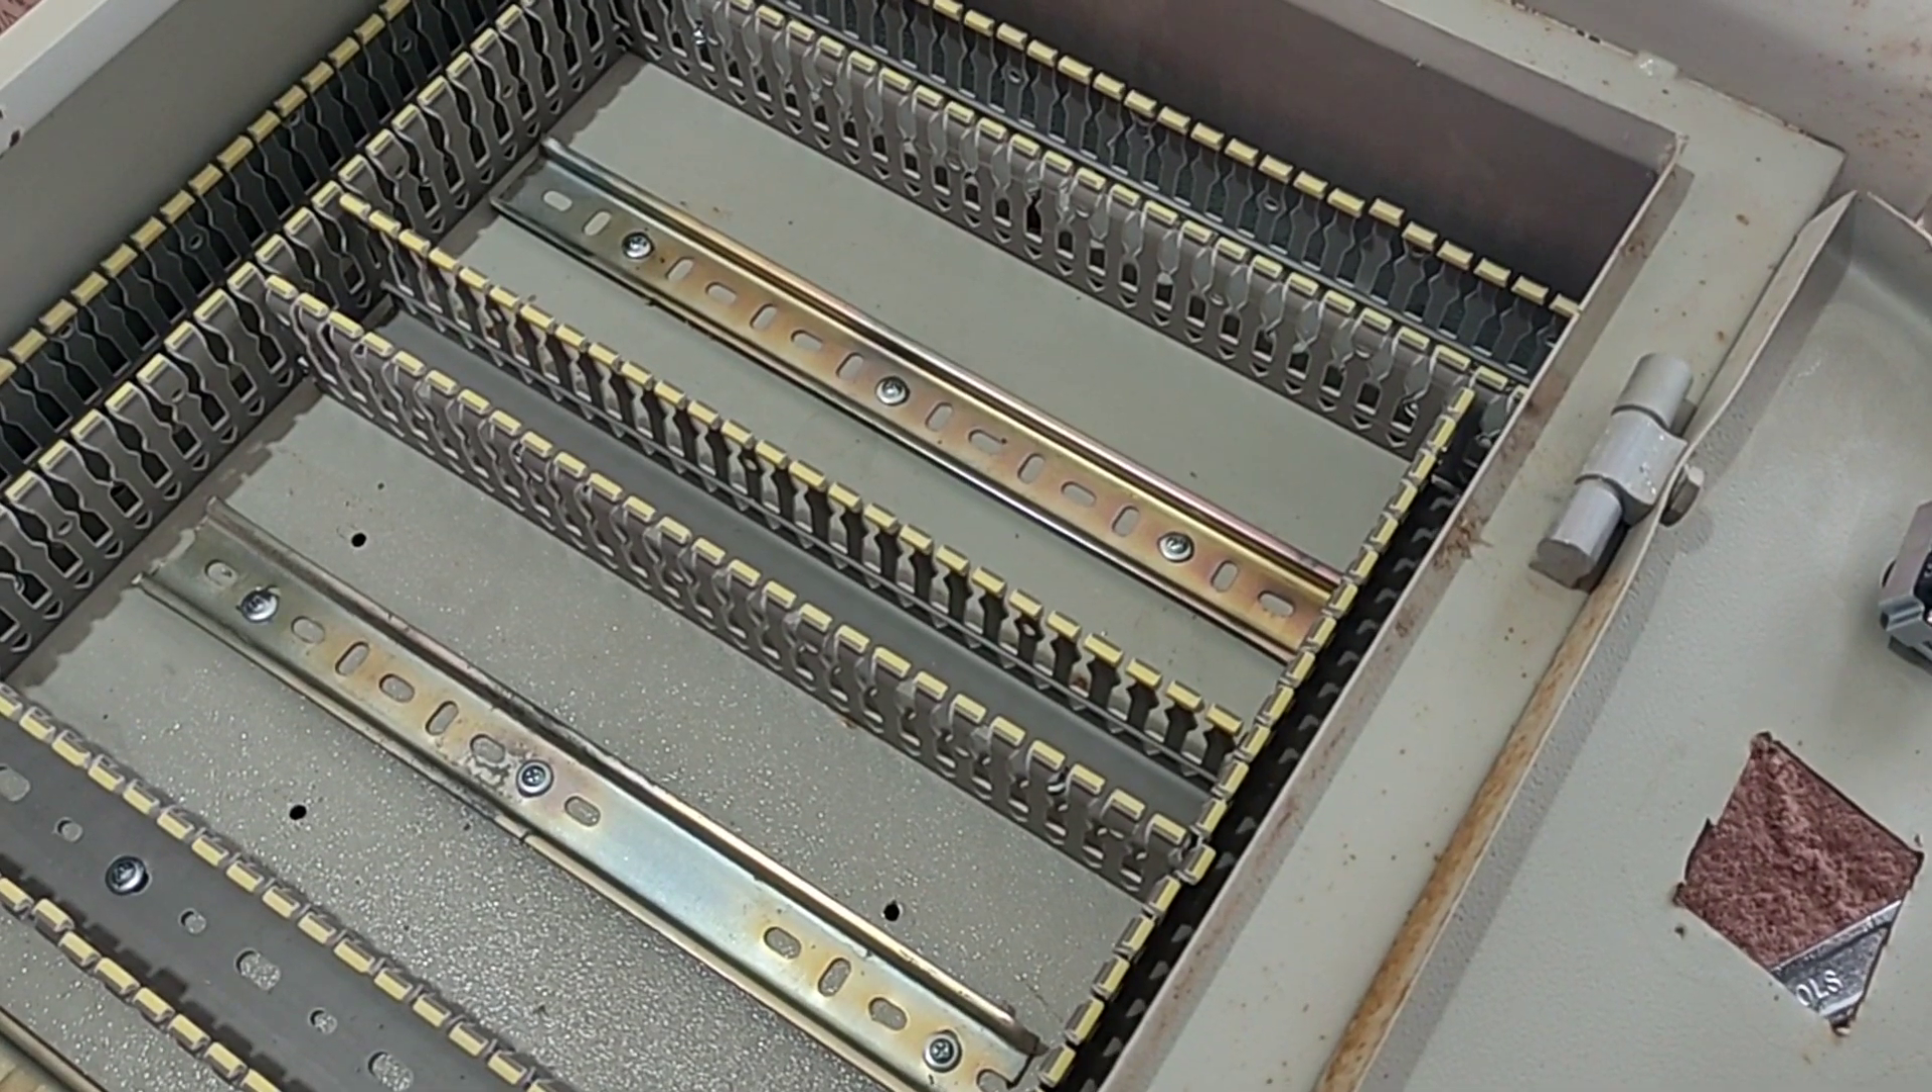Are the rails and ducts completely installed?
Yes.